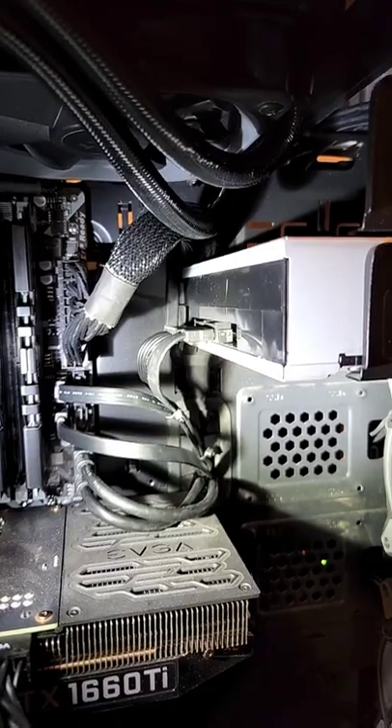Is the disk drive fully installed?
Yes.